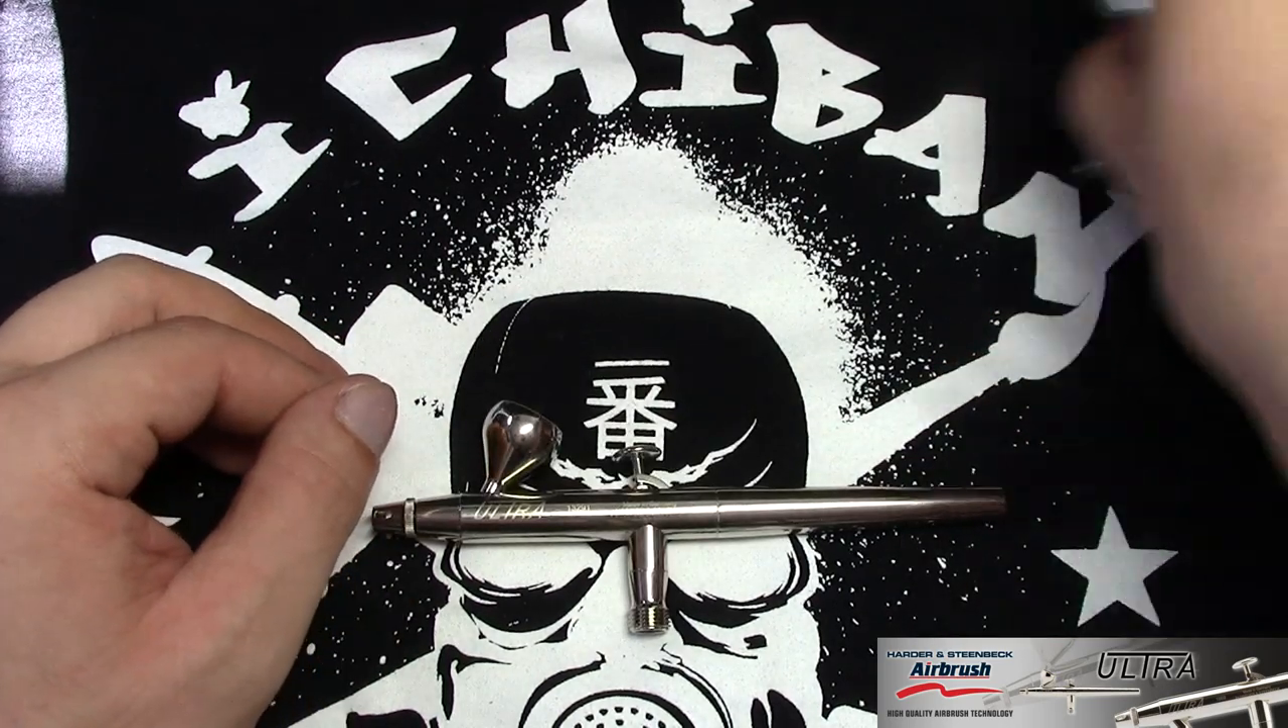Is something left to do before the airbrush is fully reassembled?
No.